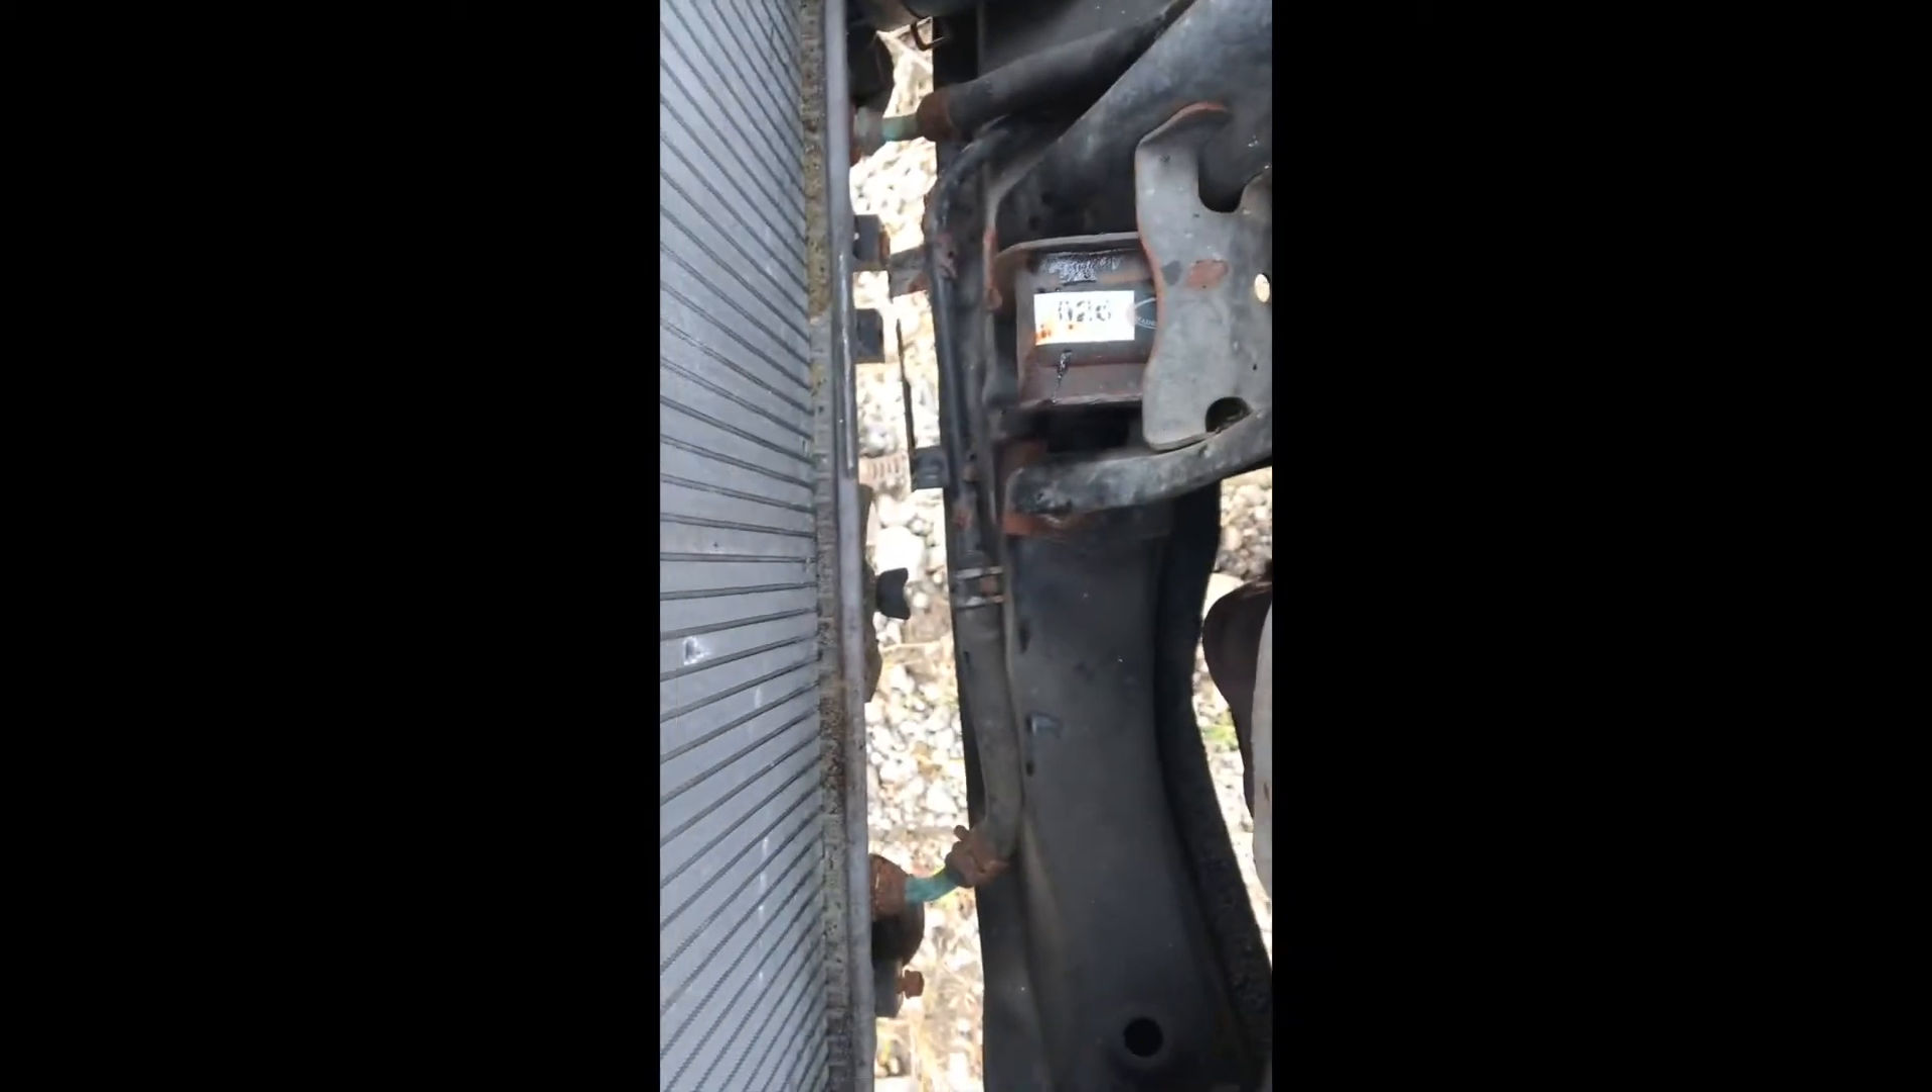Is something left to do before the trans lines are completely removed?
Yes.